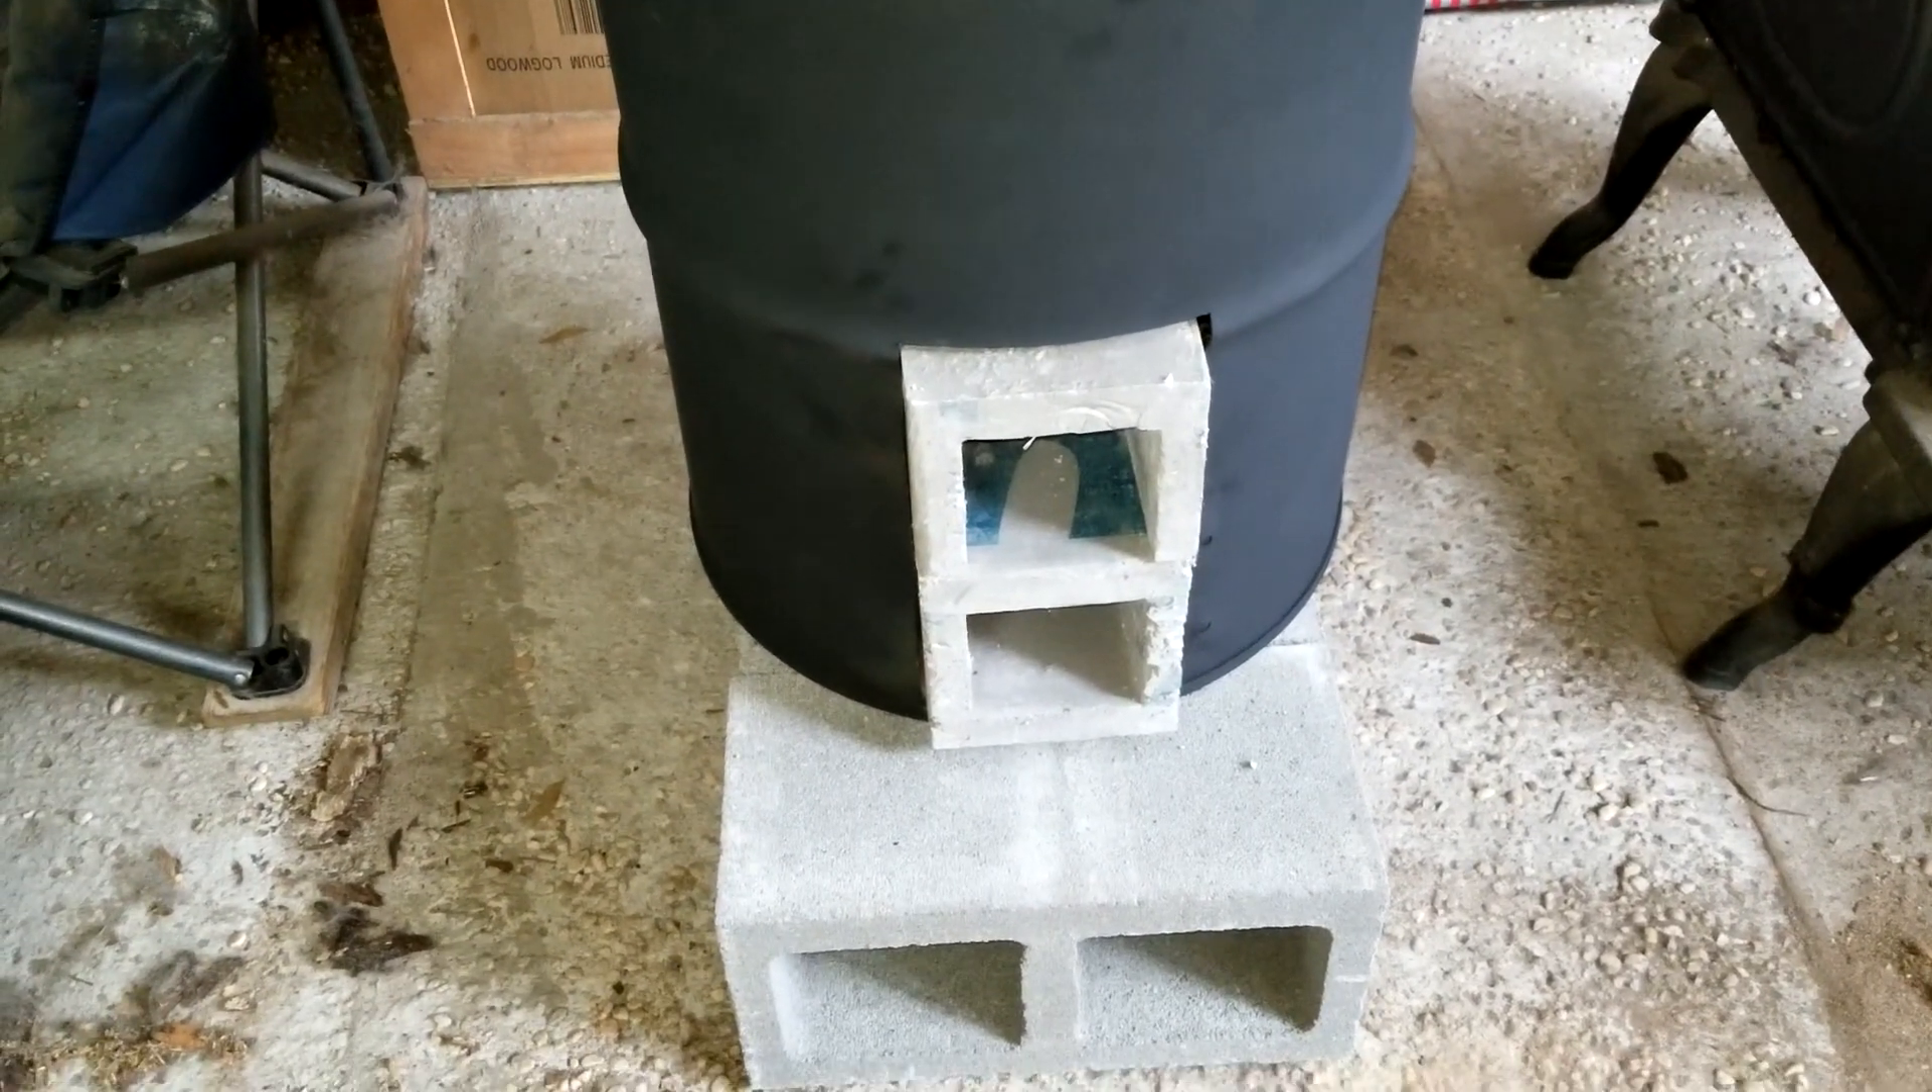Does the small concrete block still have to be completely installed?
No.